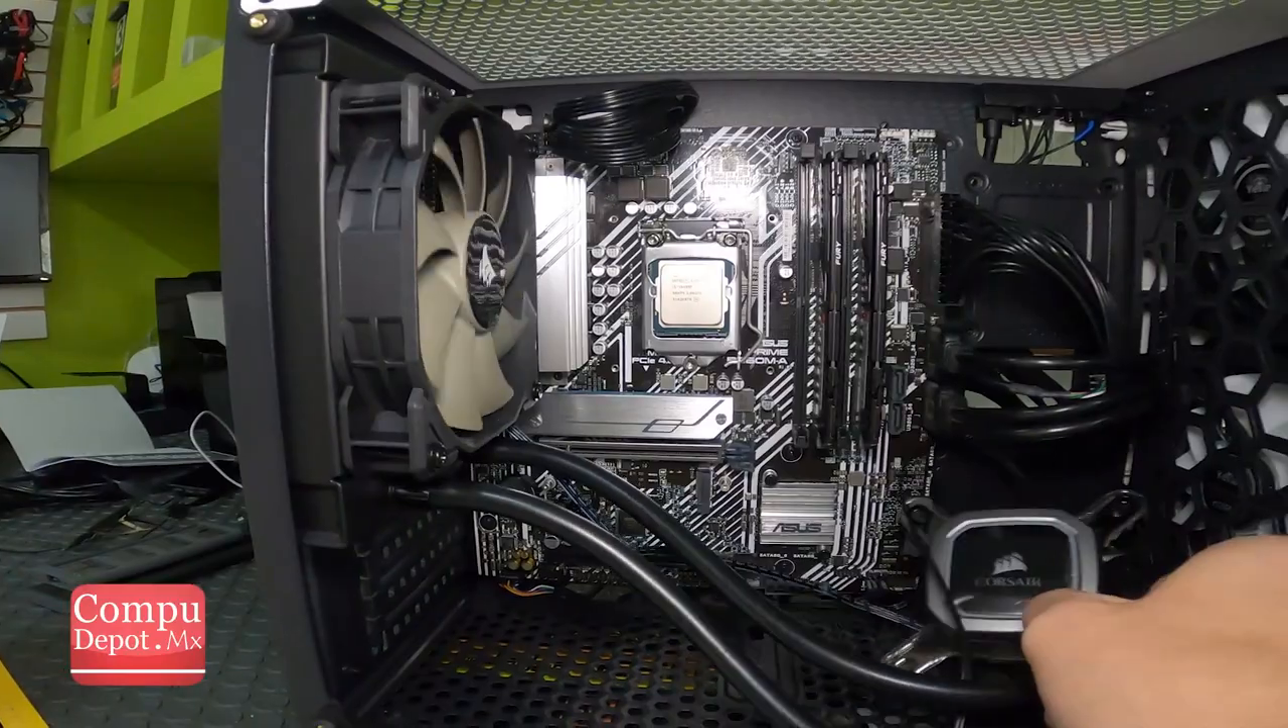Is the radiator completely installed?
Yes.